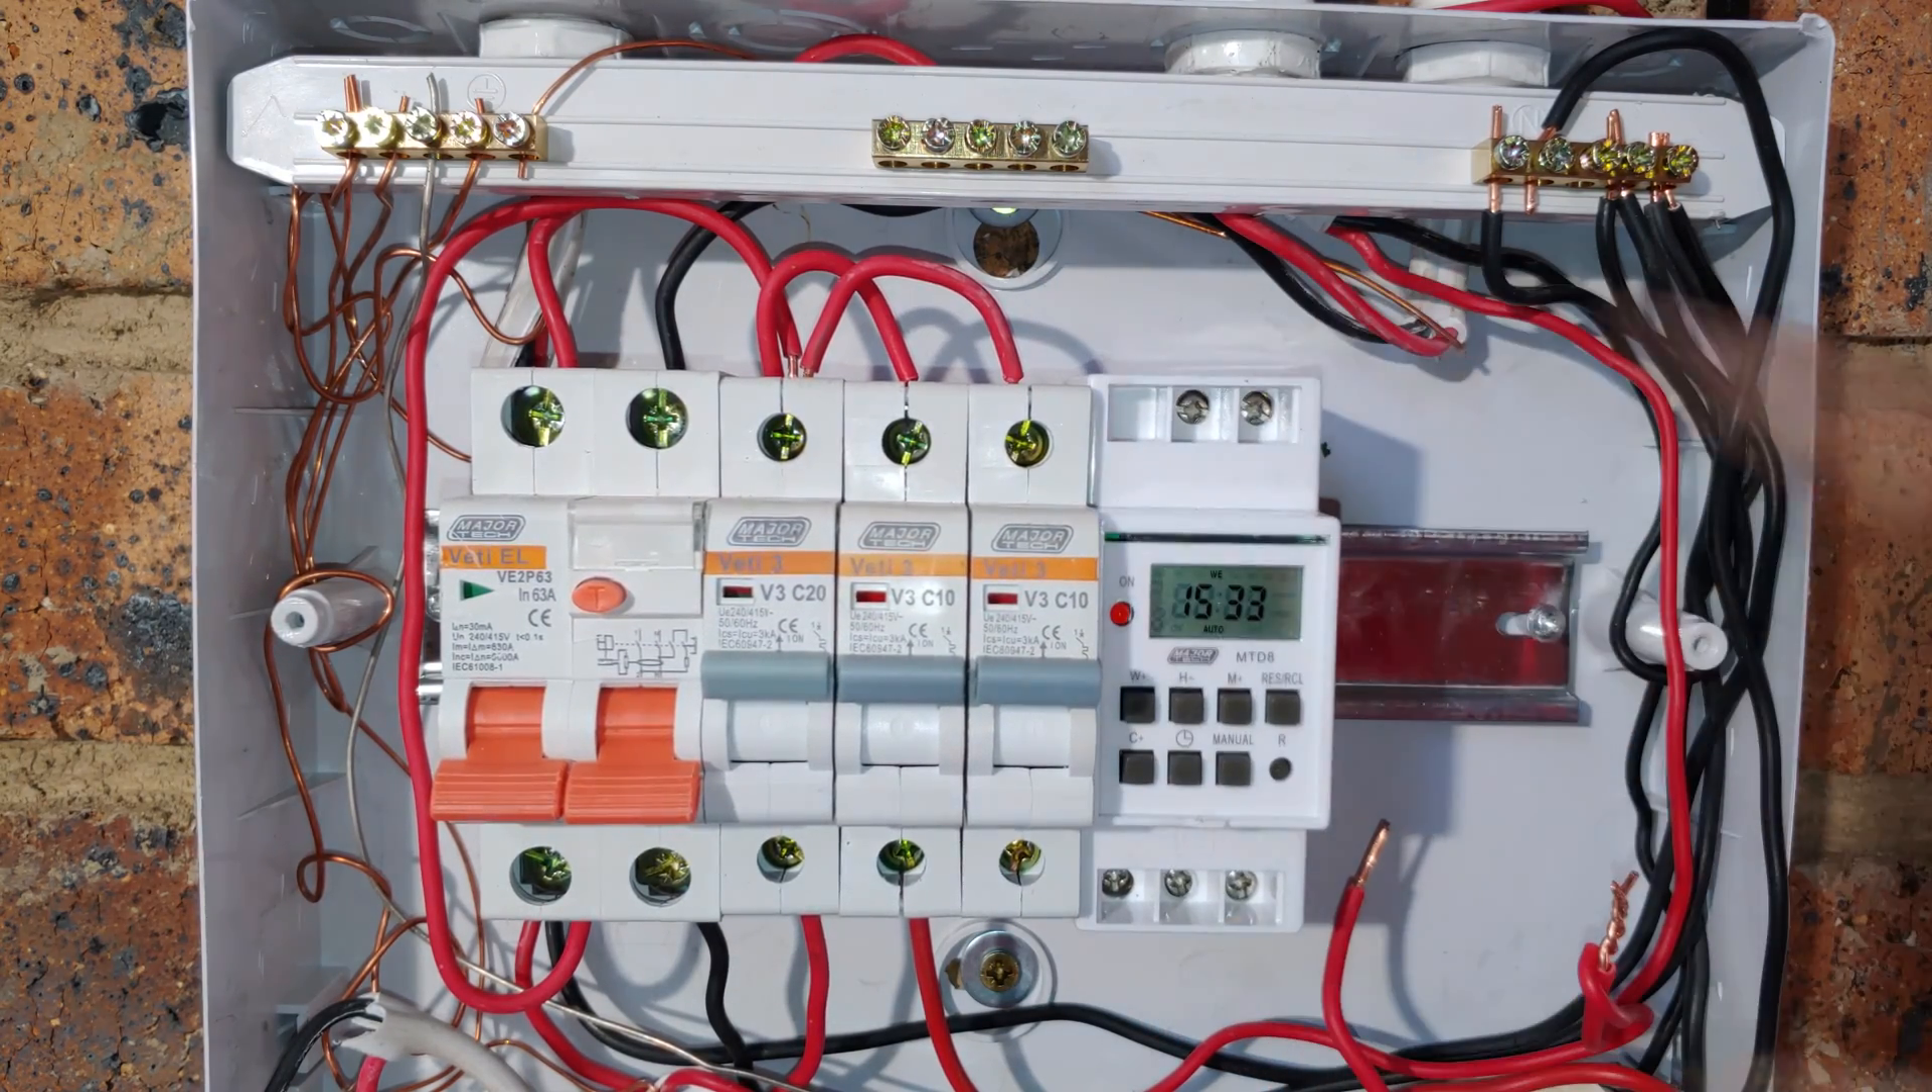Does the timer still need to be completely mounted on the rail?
No.